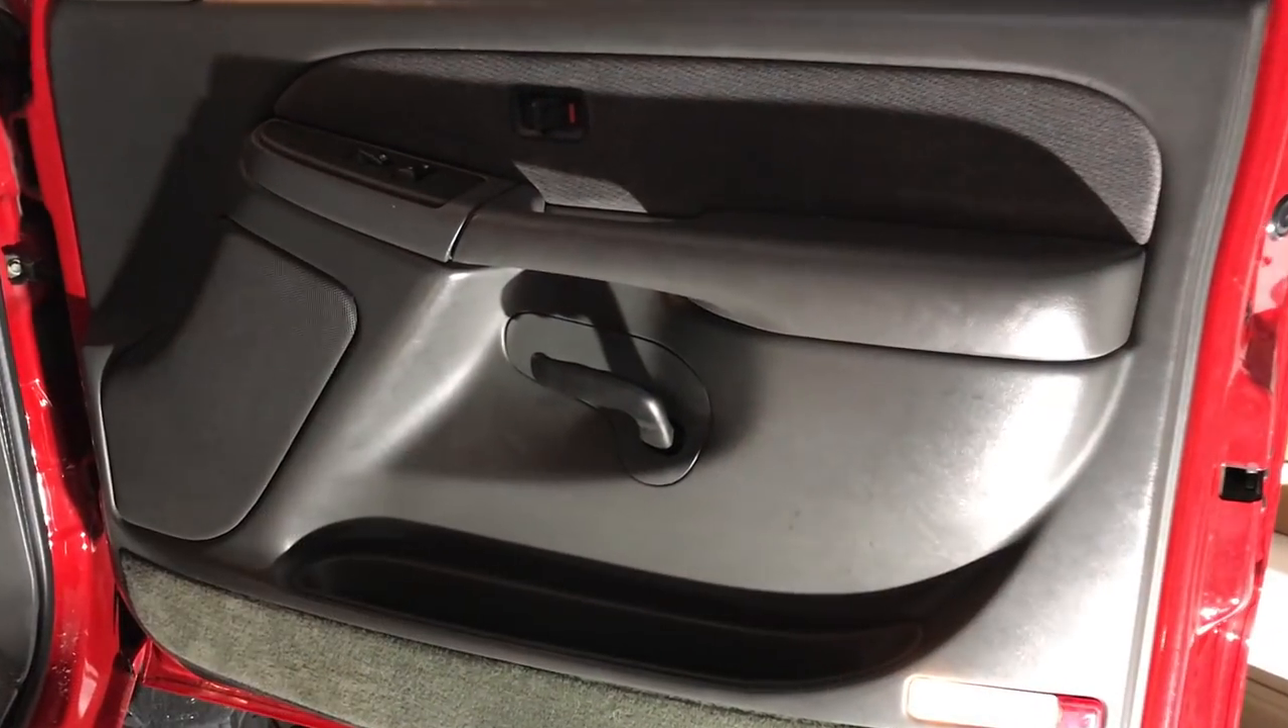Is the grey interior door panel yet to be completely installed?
No.